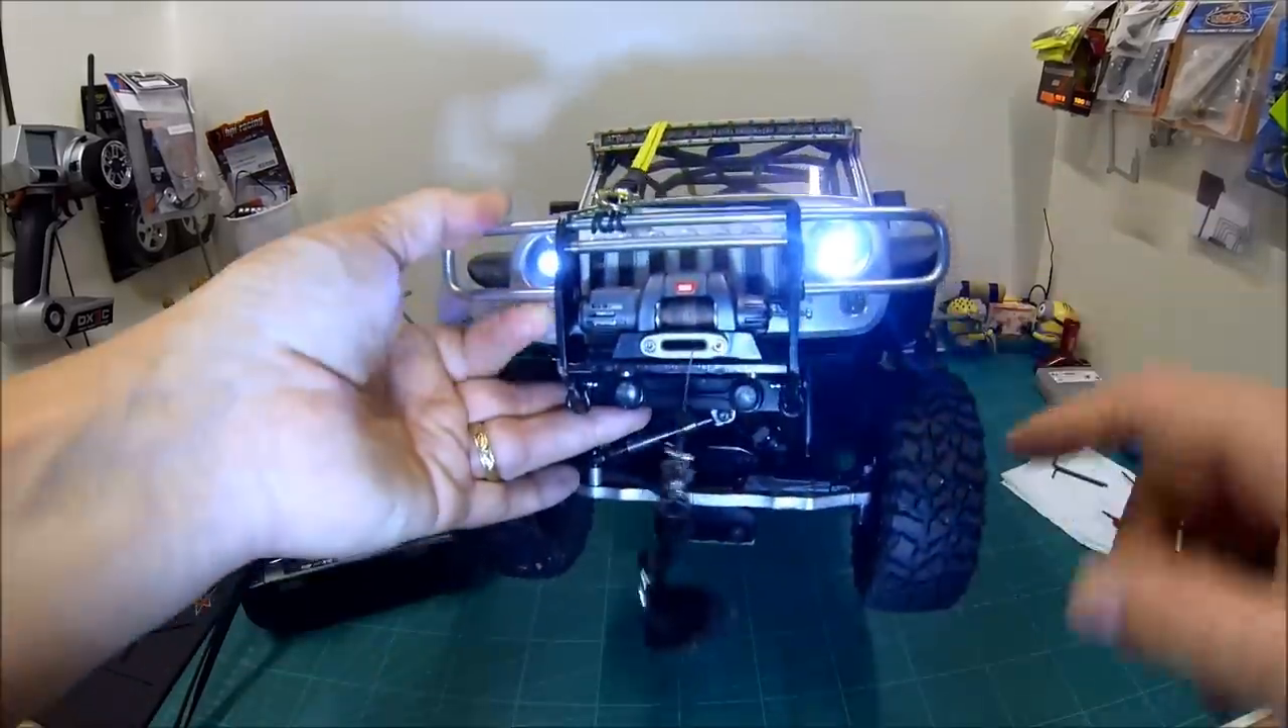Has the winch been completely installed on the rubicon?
Yes.